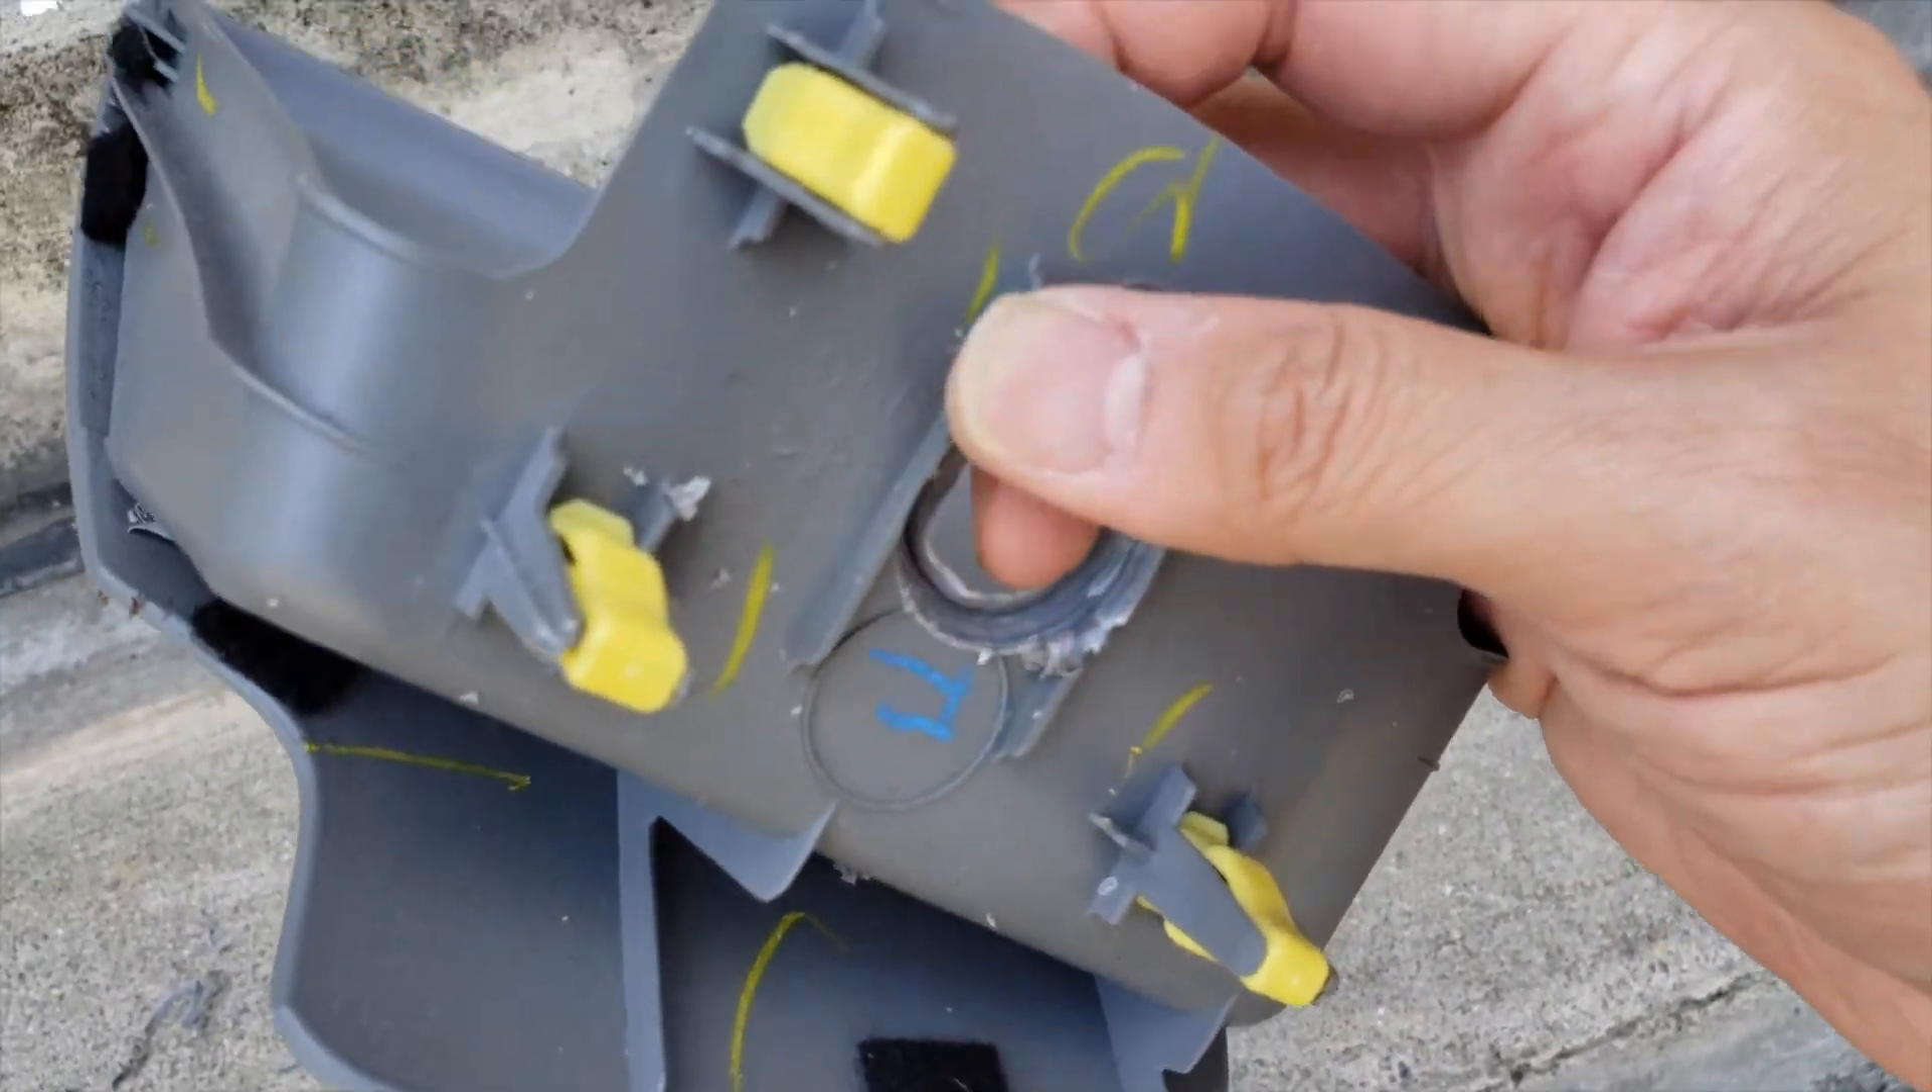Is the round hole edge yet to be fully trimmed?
Yes.